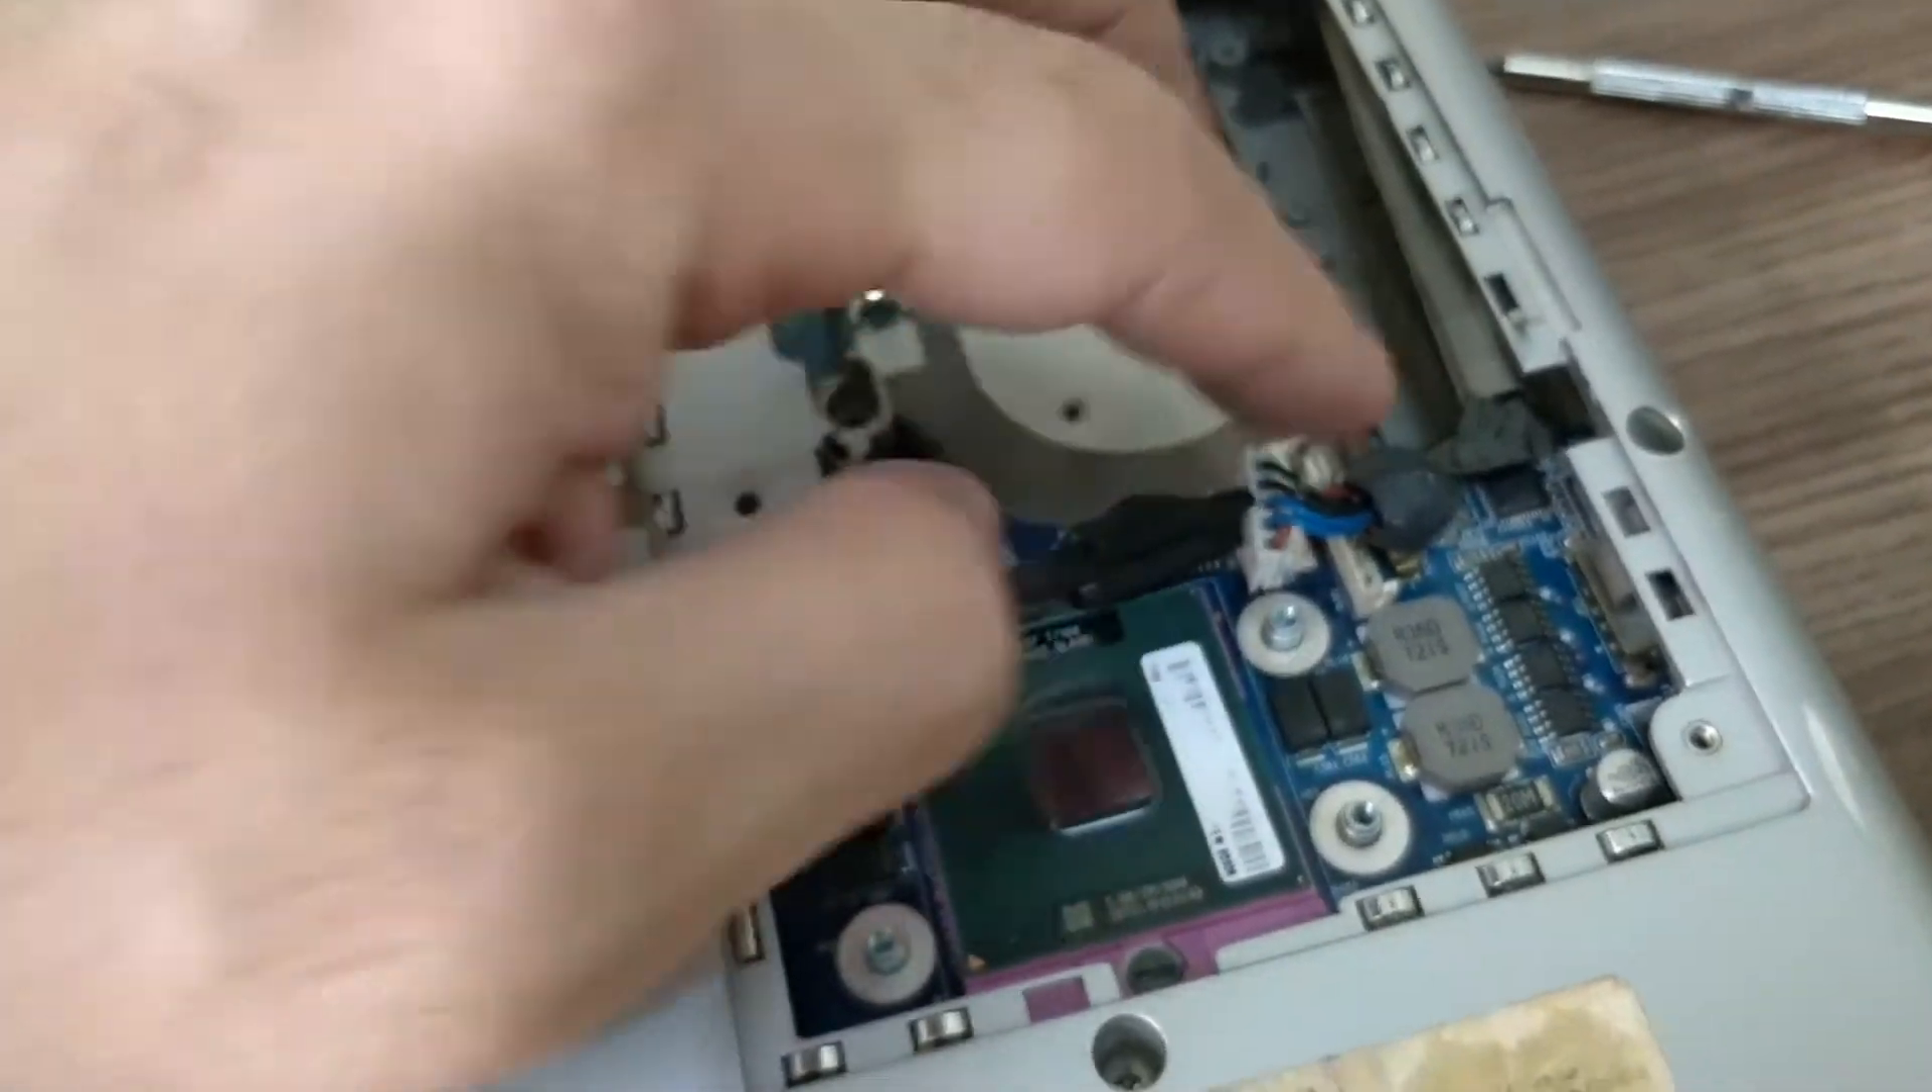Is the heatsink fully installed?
No.